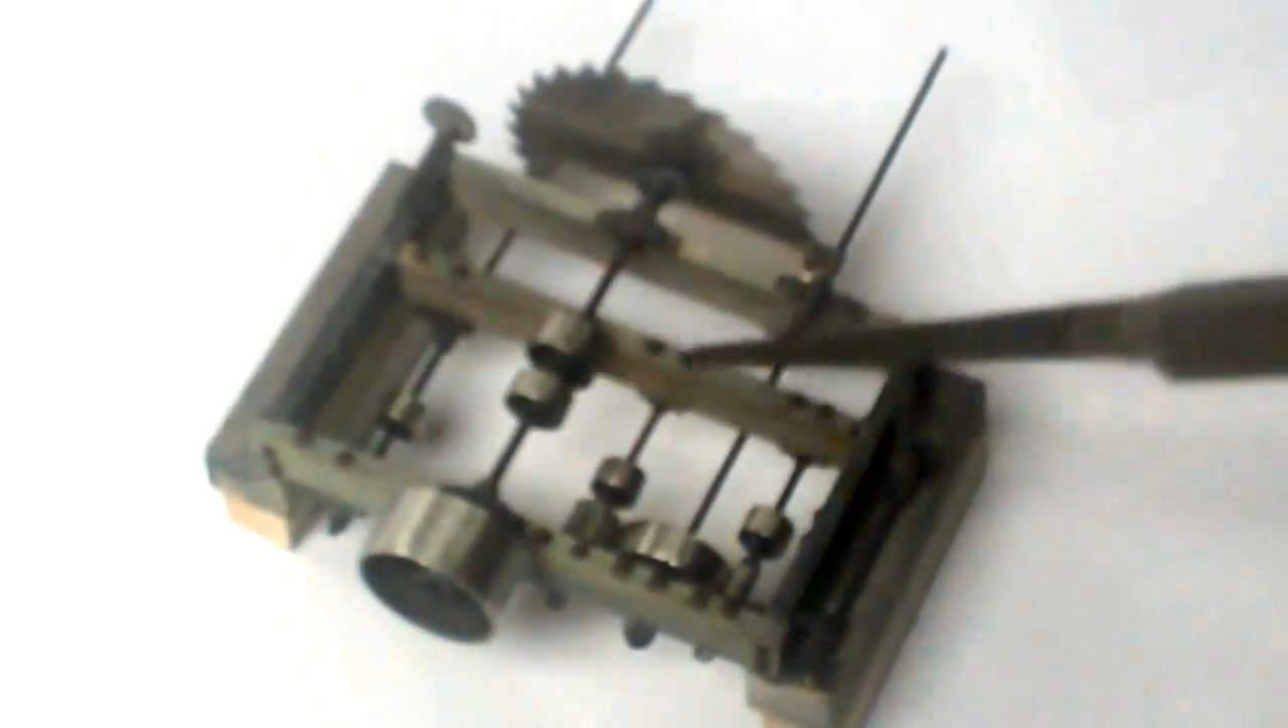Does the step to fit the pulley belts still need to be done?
Yes.